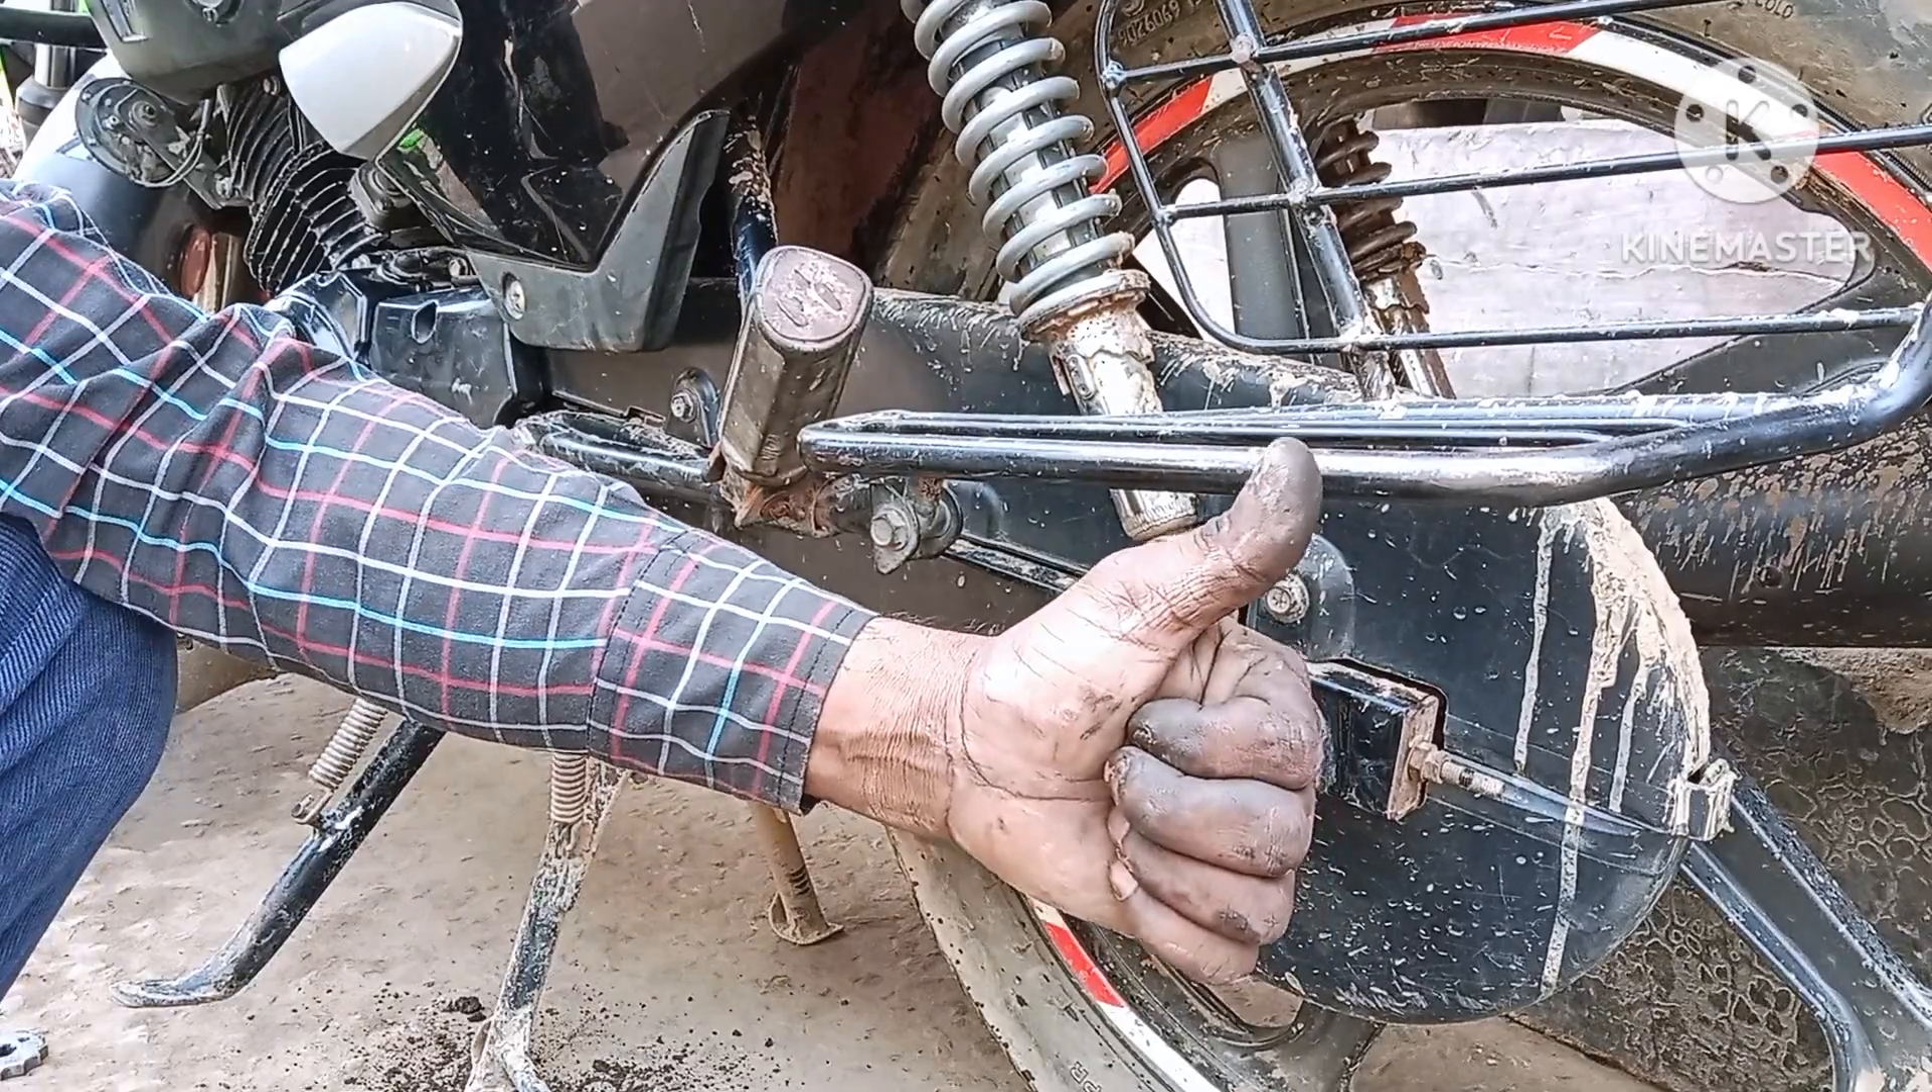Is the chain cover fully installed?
Yes.